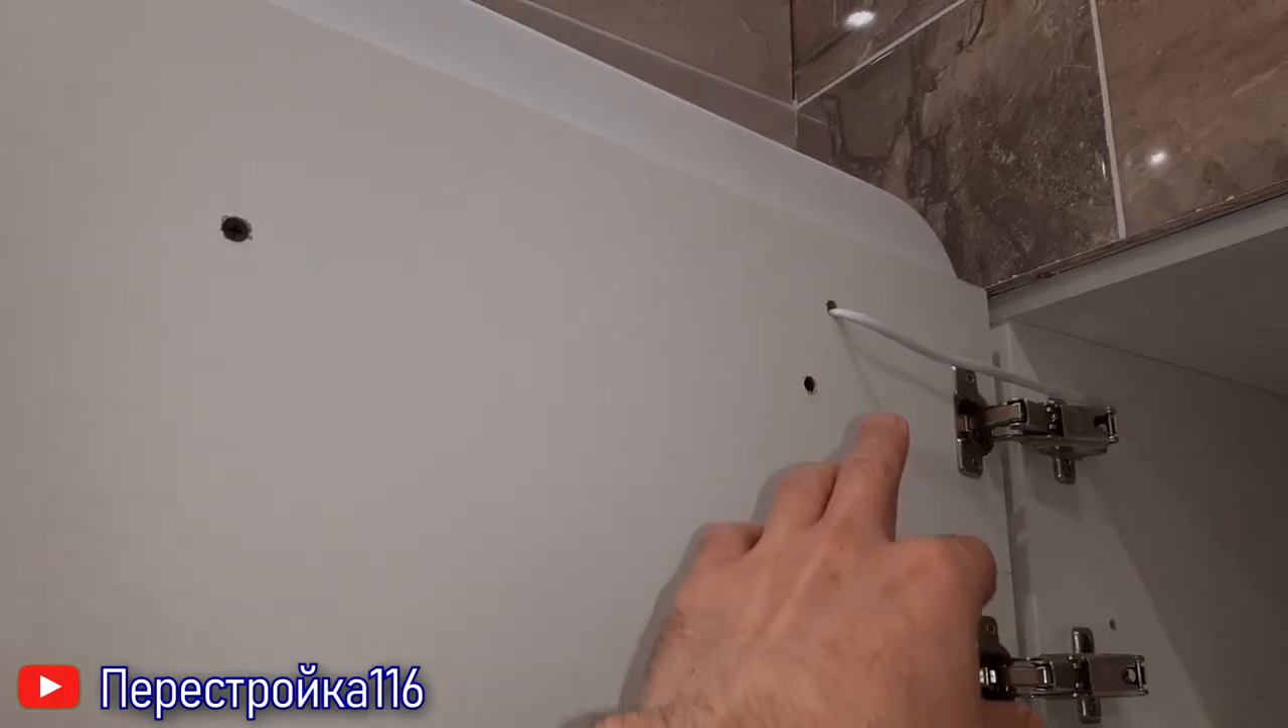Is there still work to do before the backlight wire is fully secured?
Yes.